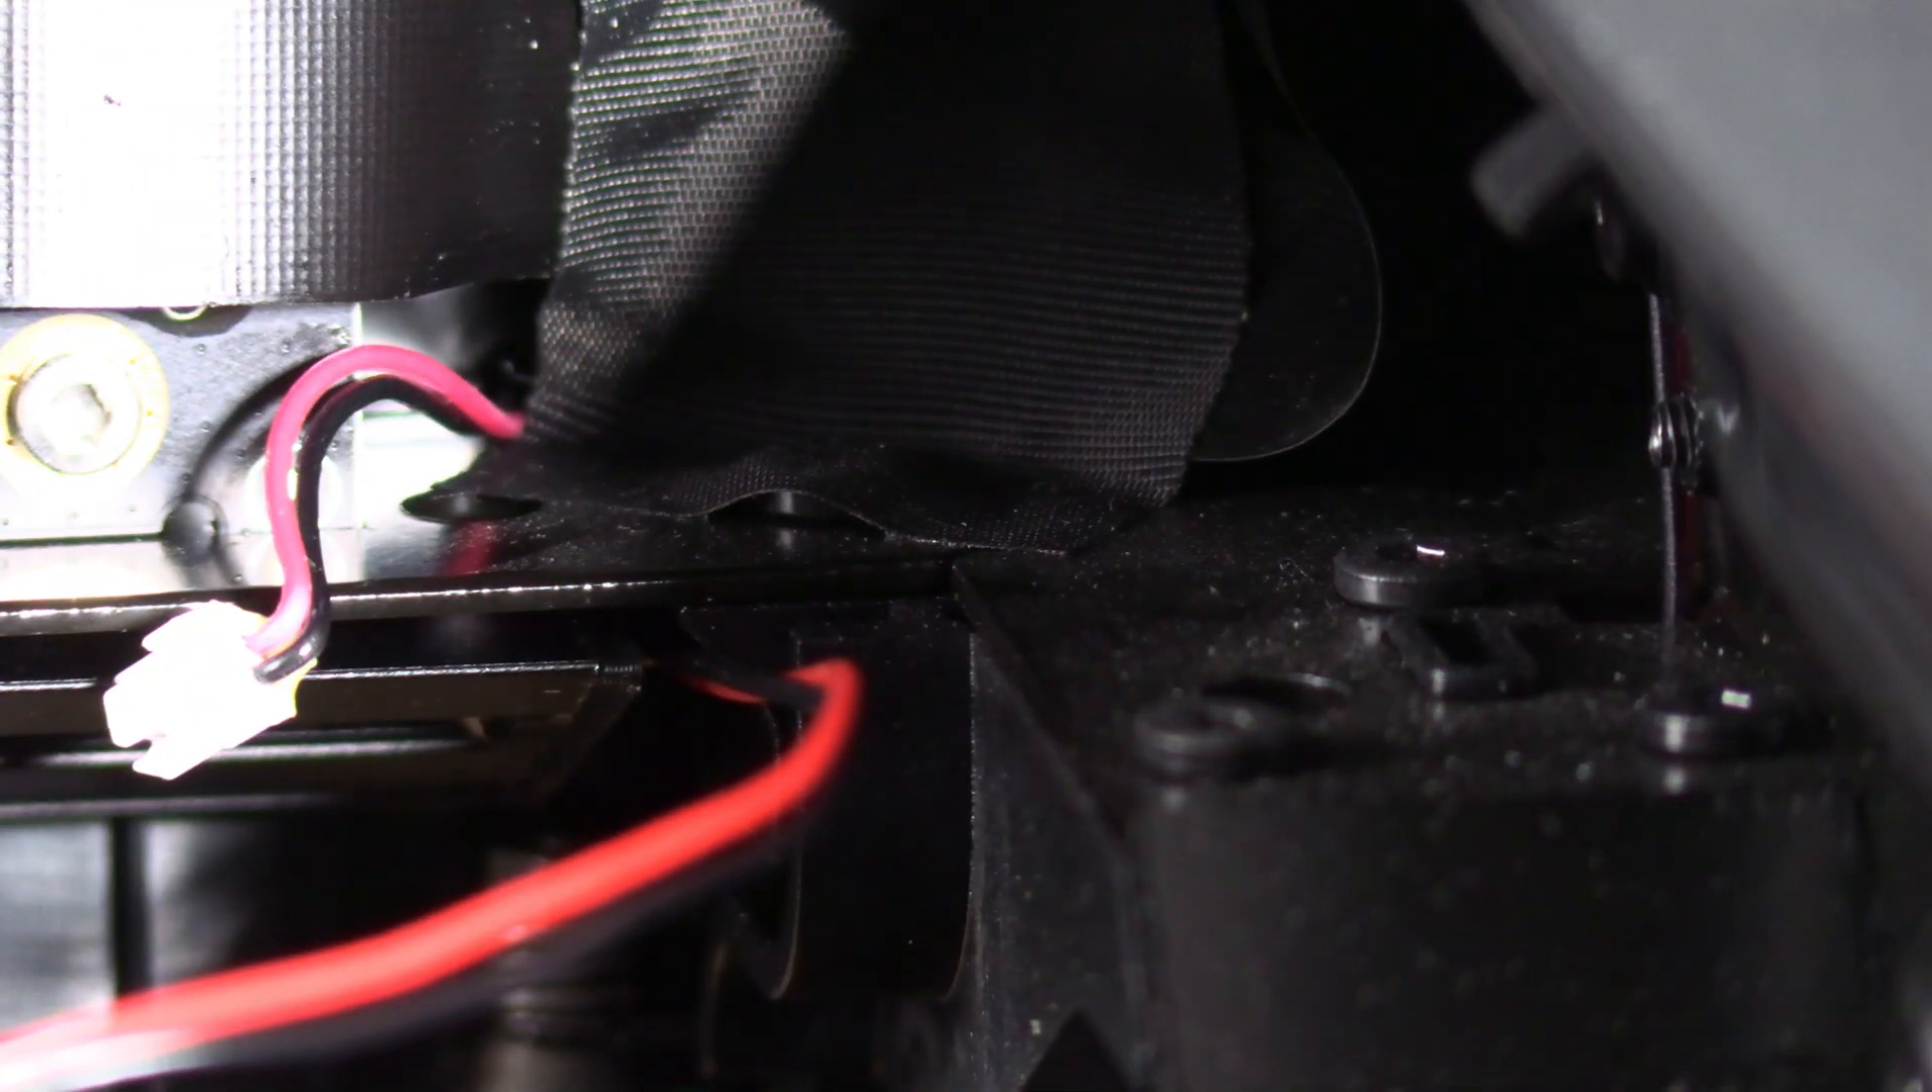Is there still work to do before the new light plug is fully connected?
Yes.